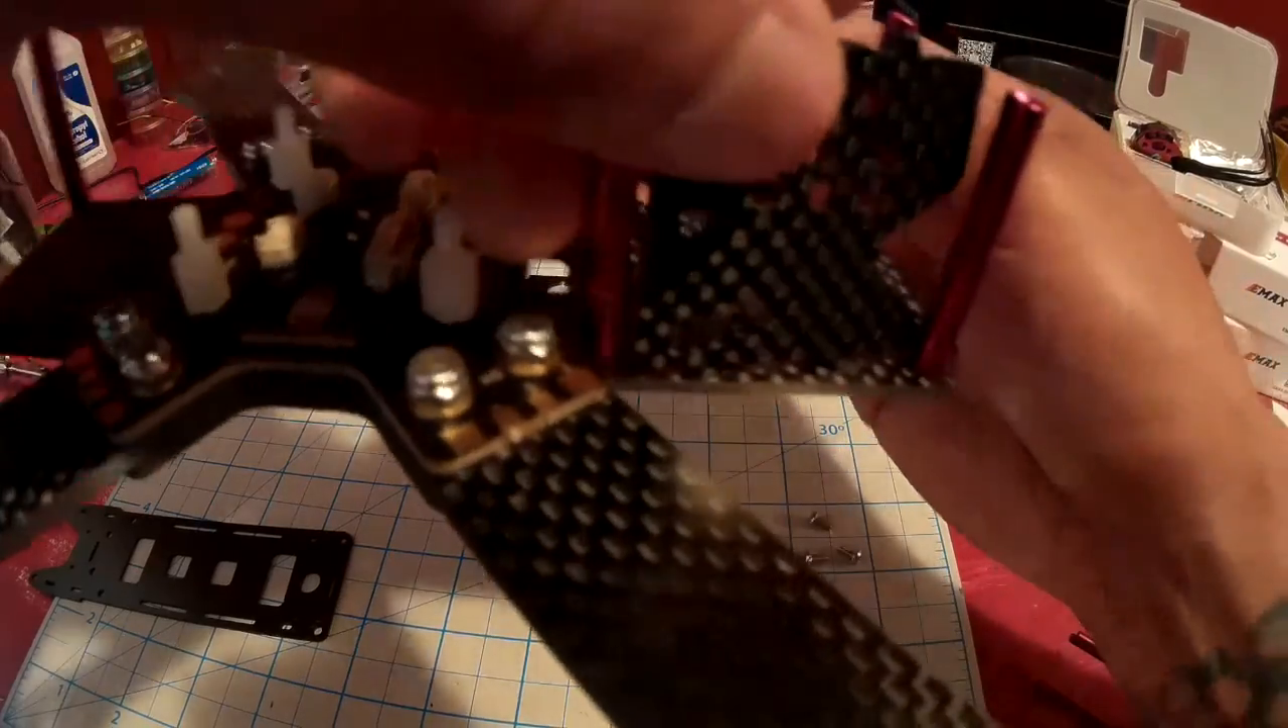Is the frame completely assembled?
No.